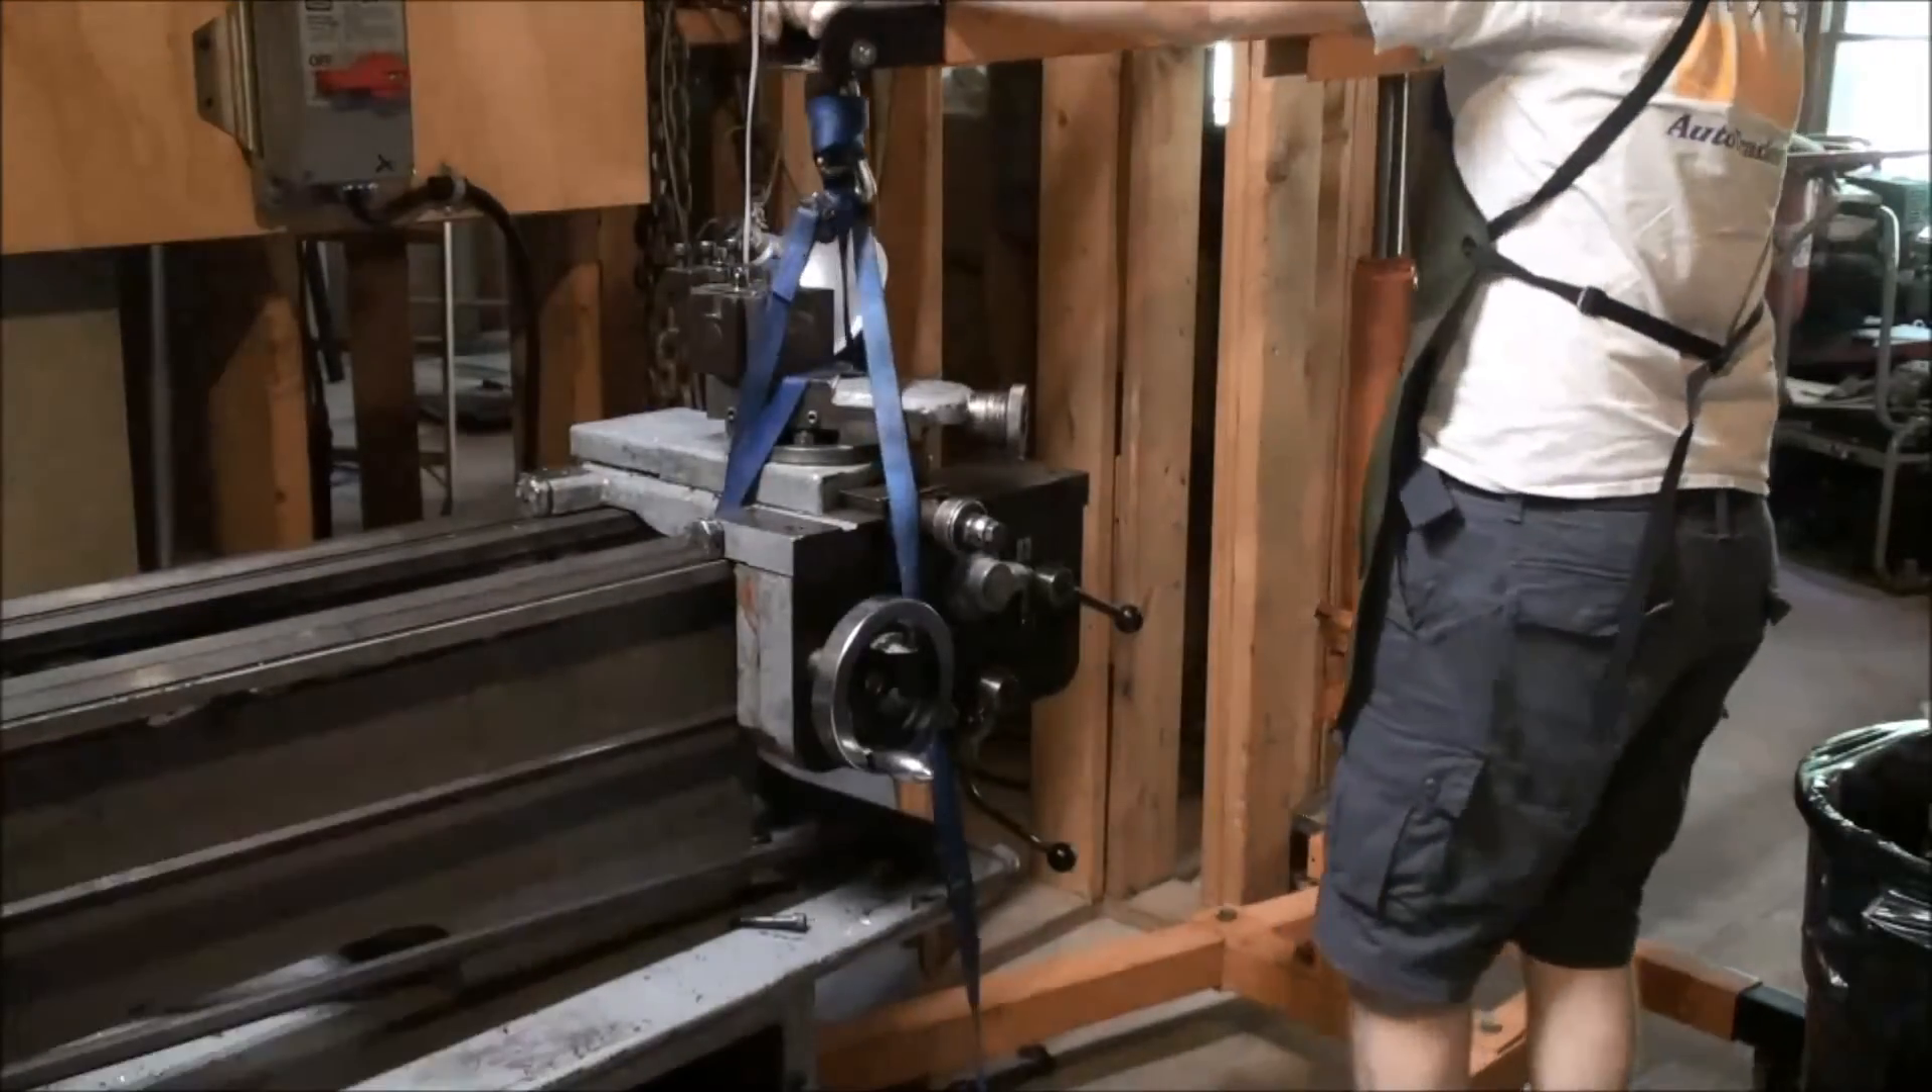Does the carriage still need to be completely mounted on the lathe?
Yes.